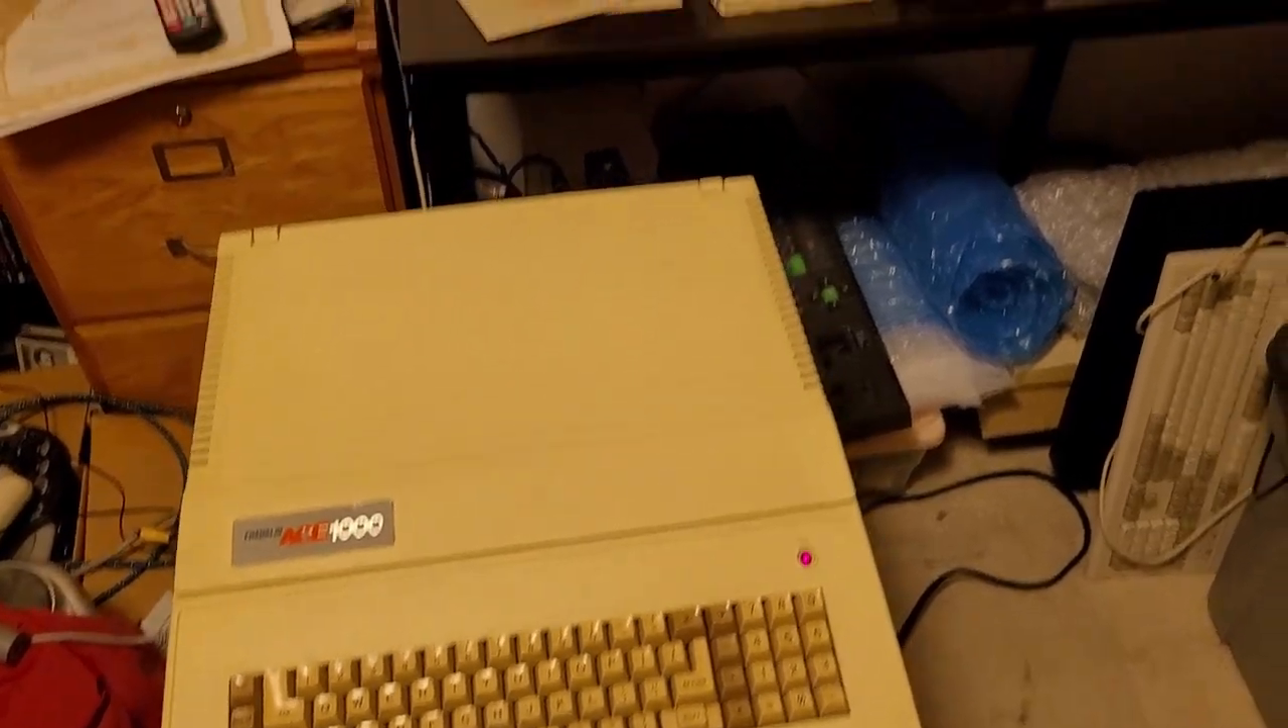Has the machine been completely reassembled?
Yes.